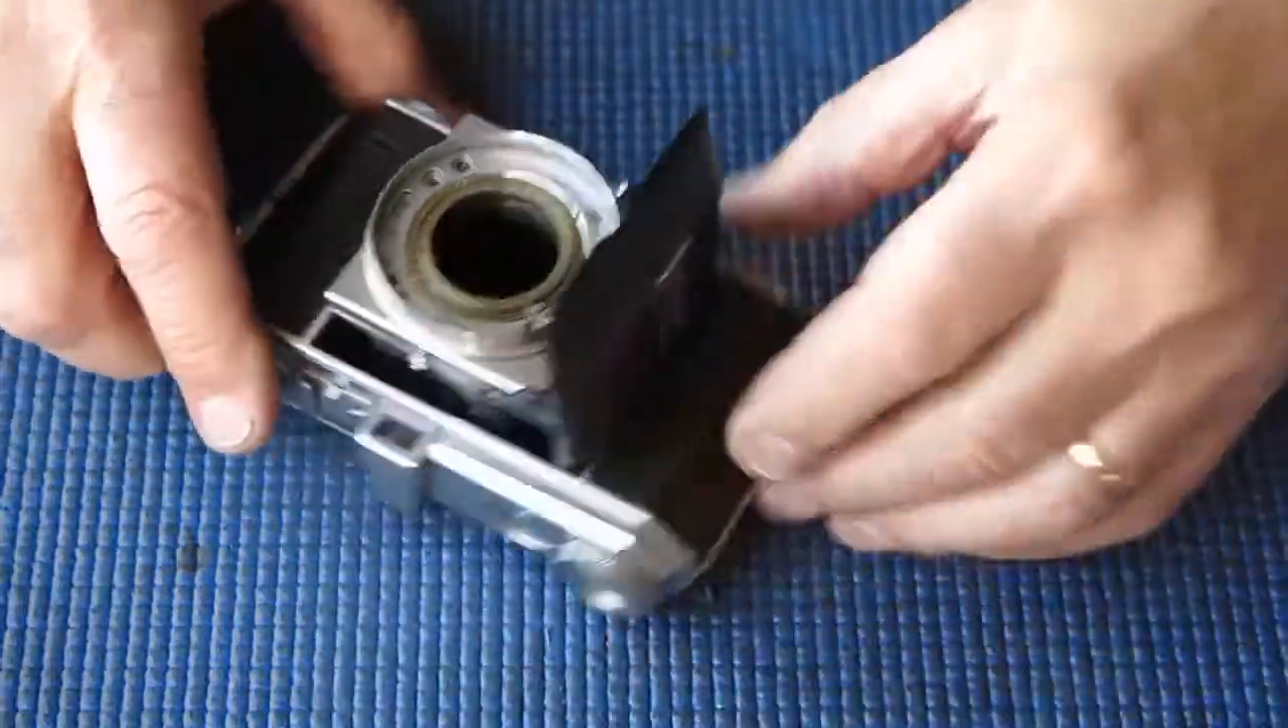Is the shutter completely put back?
No.